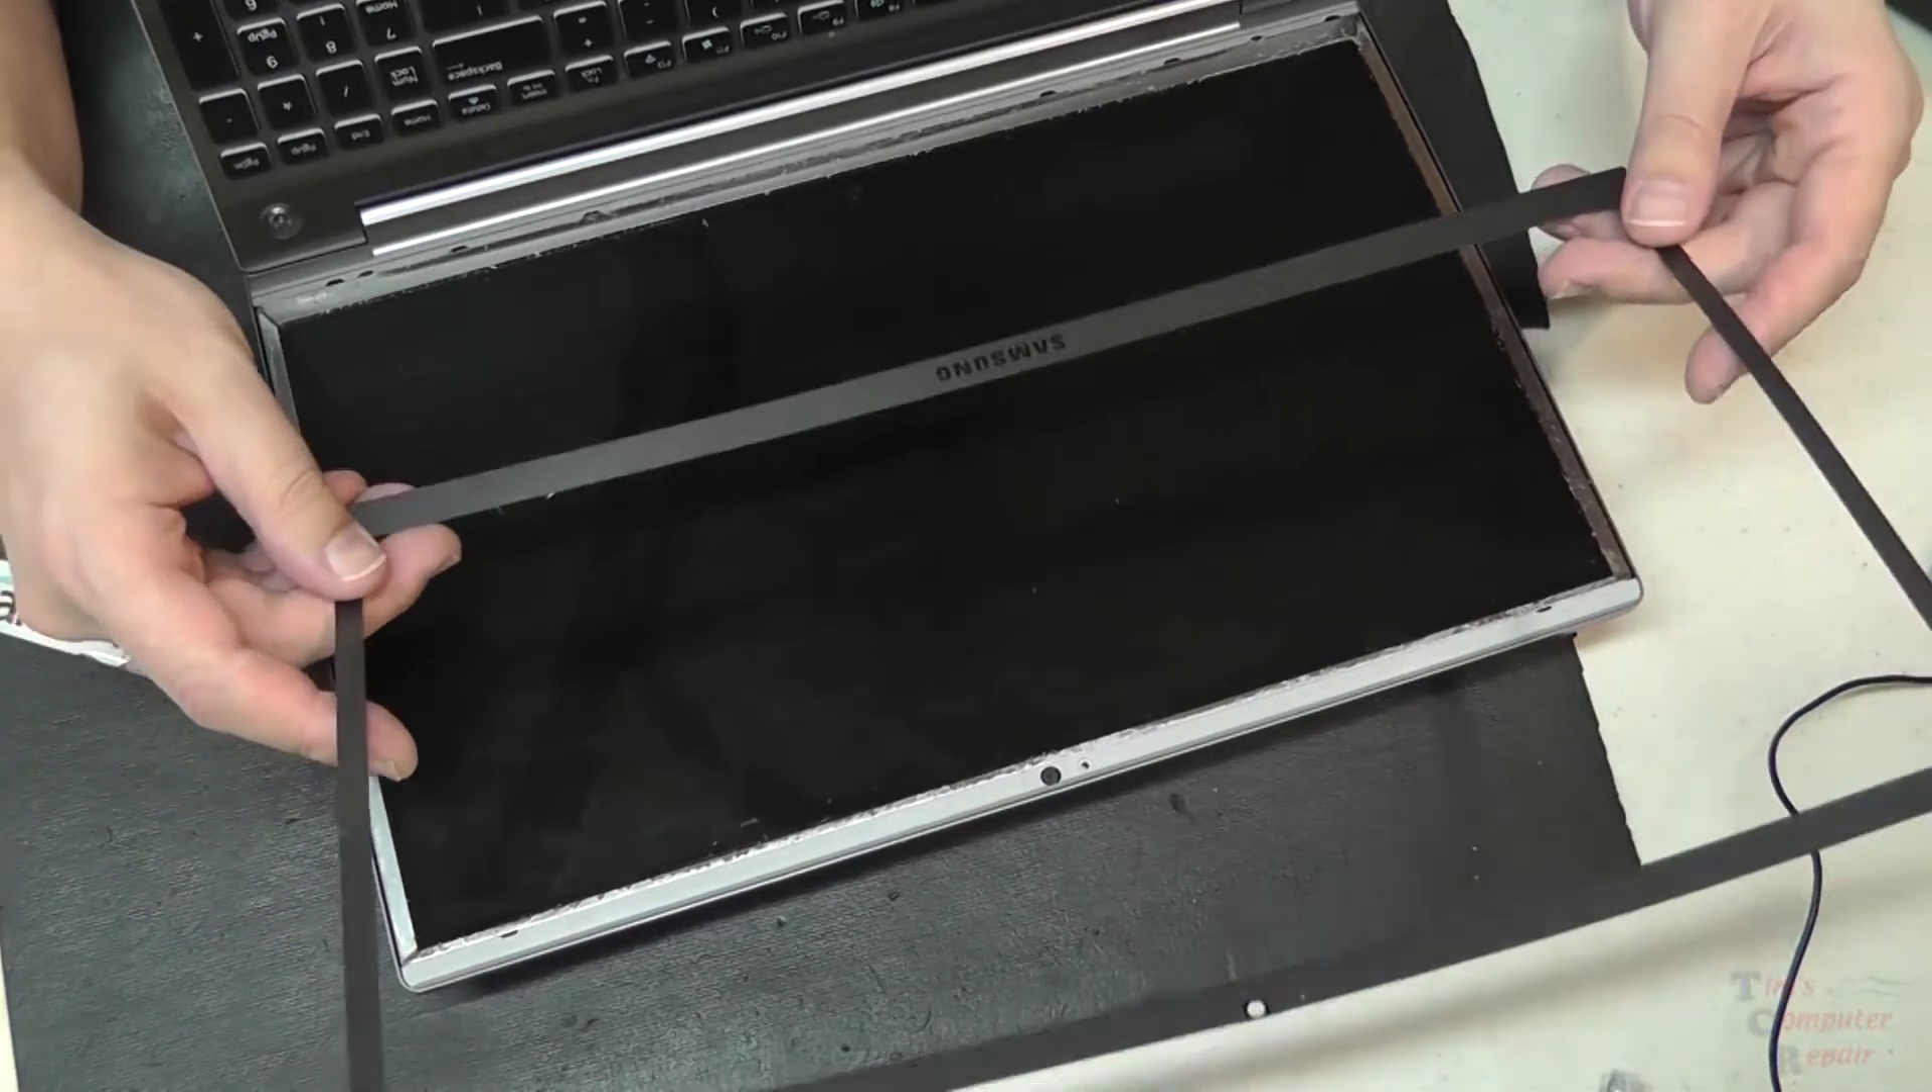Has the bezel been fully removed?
Yes.